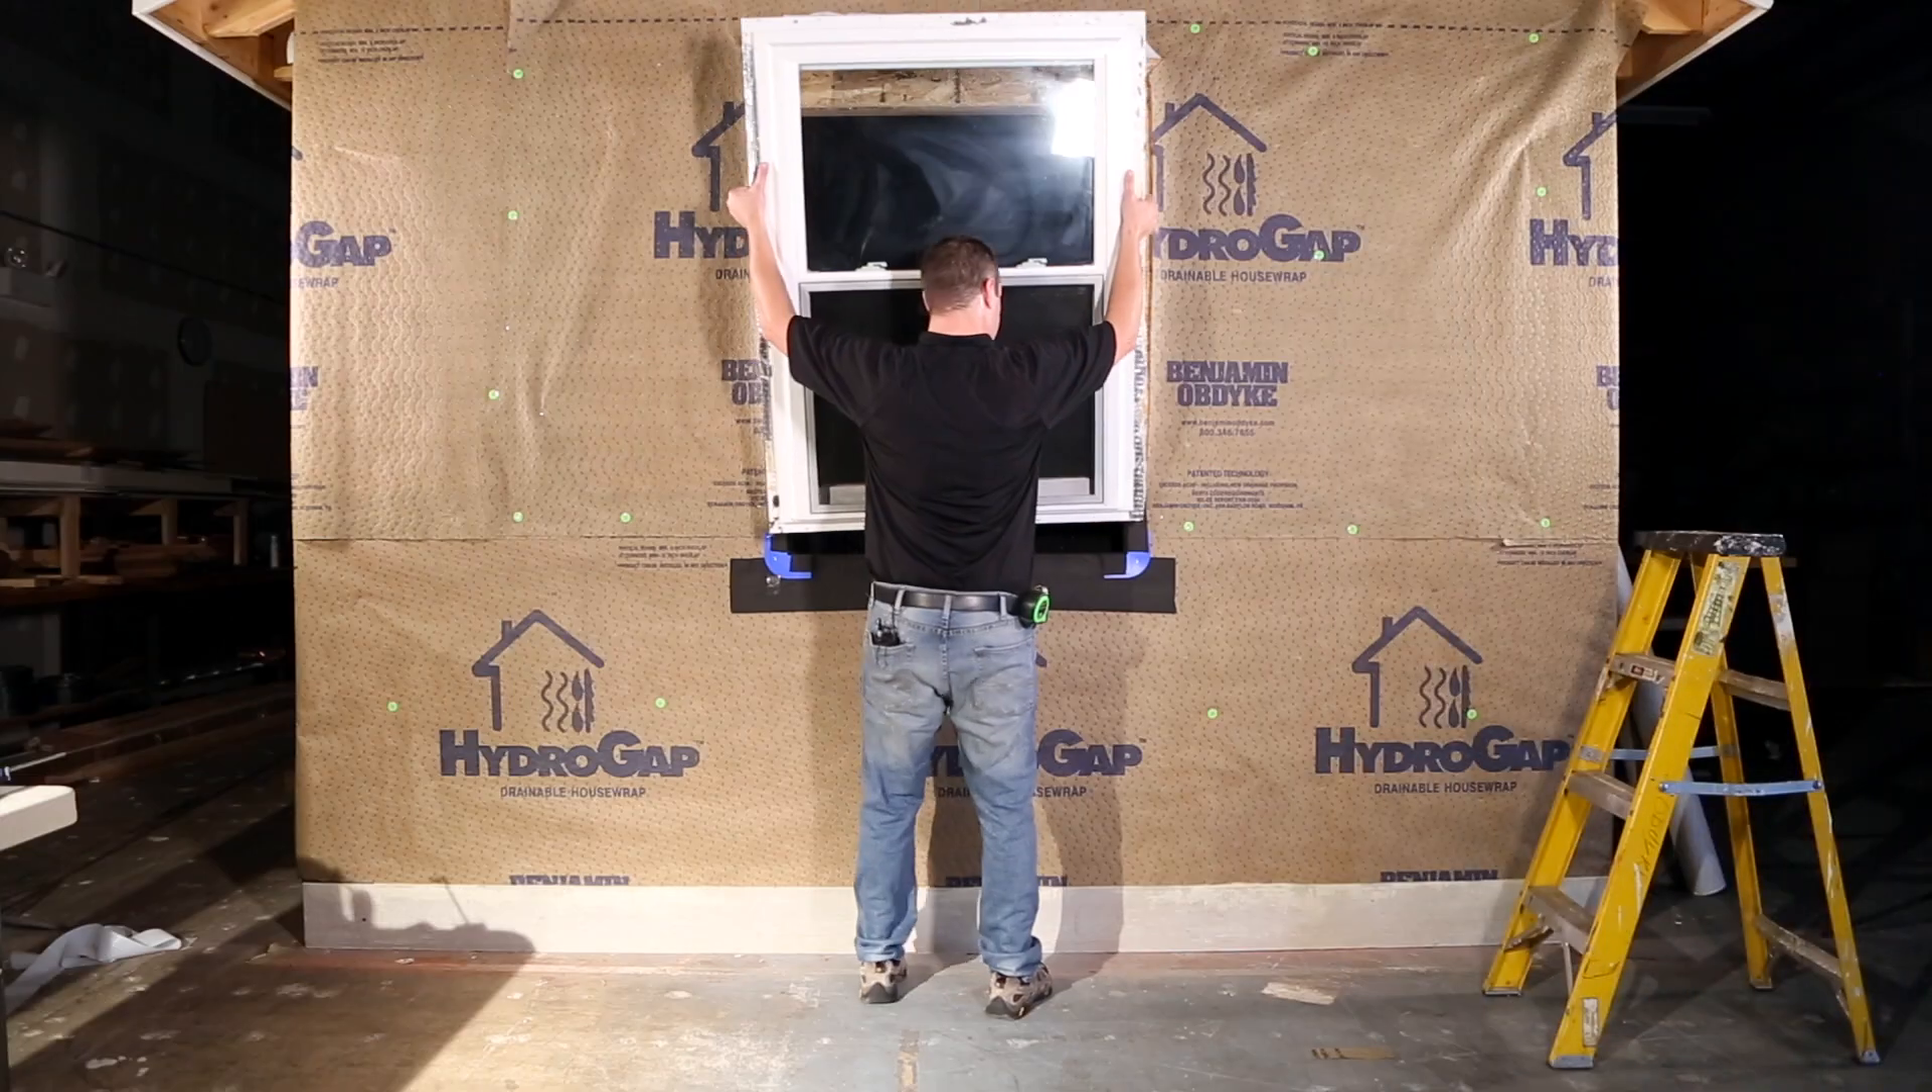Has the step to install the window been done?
No.